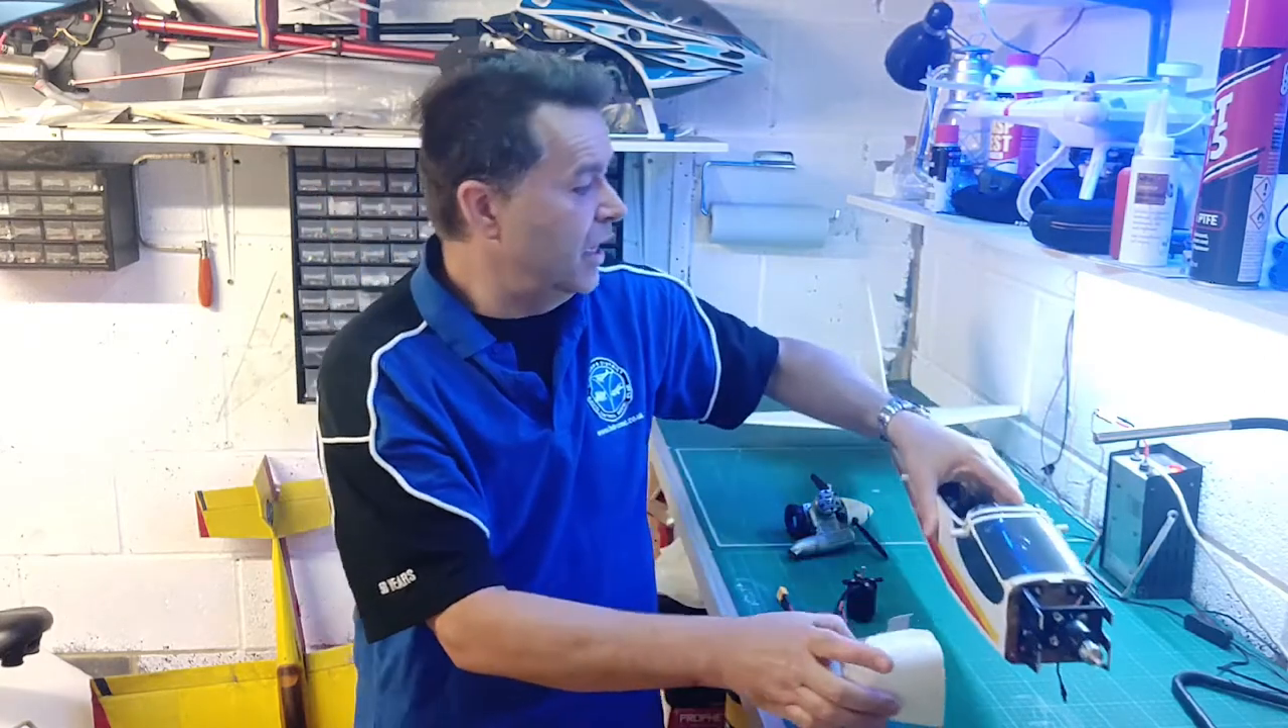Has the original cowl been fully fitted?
No.